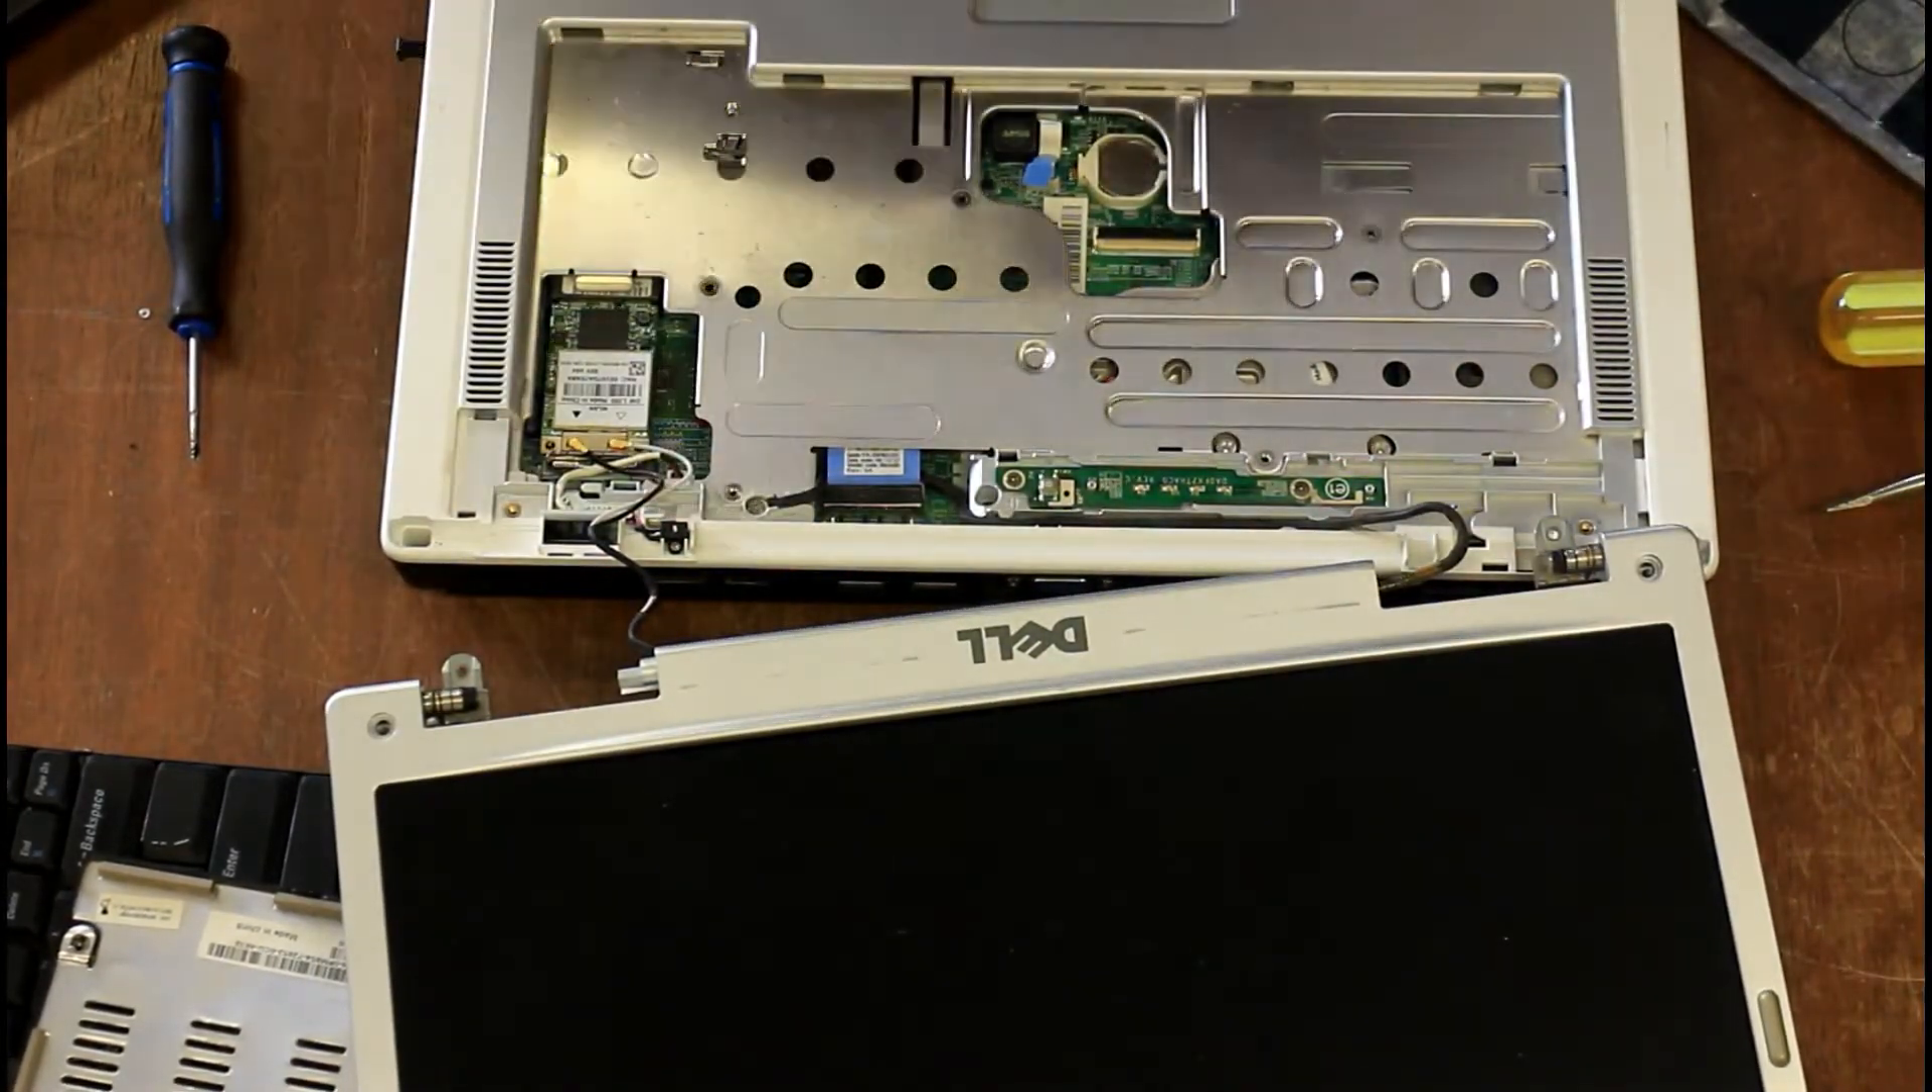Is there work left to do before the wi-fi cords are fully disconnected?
Yes.